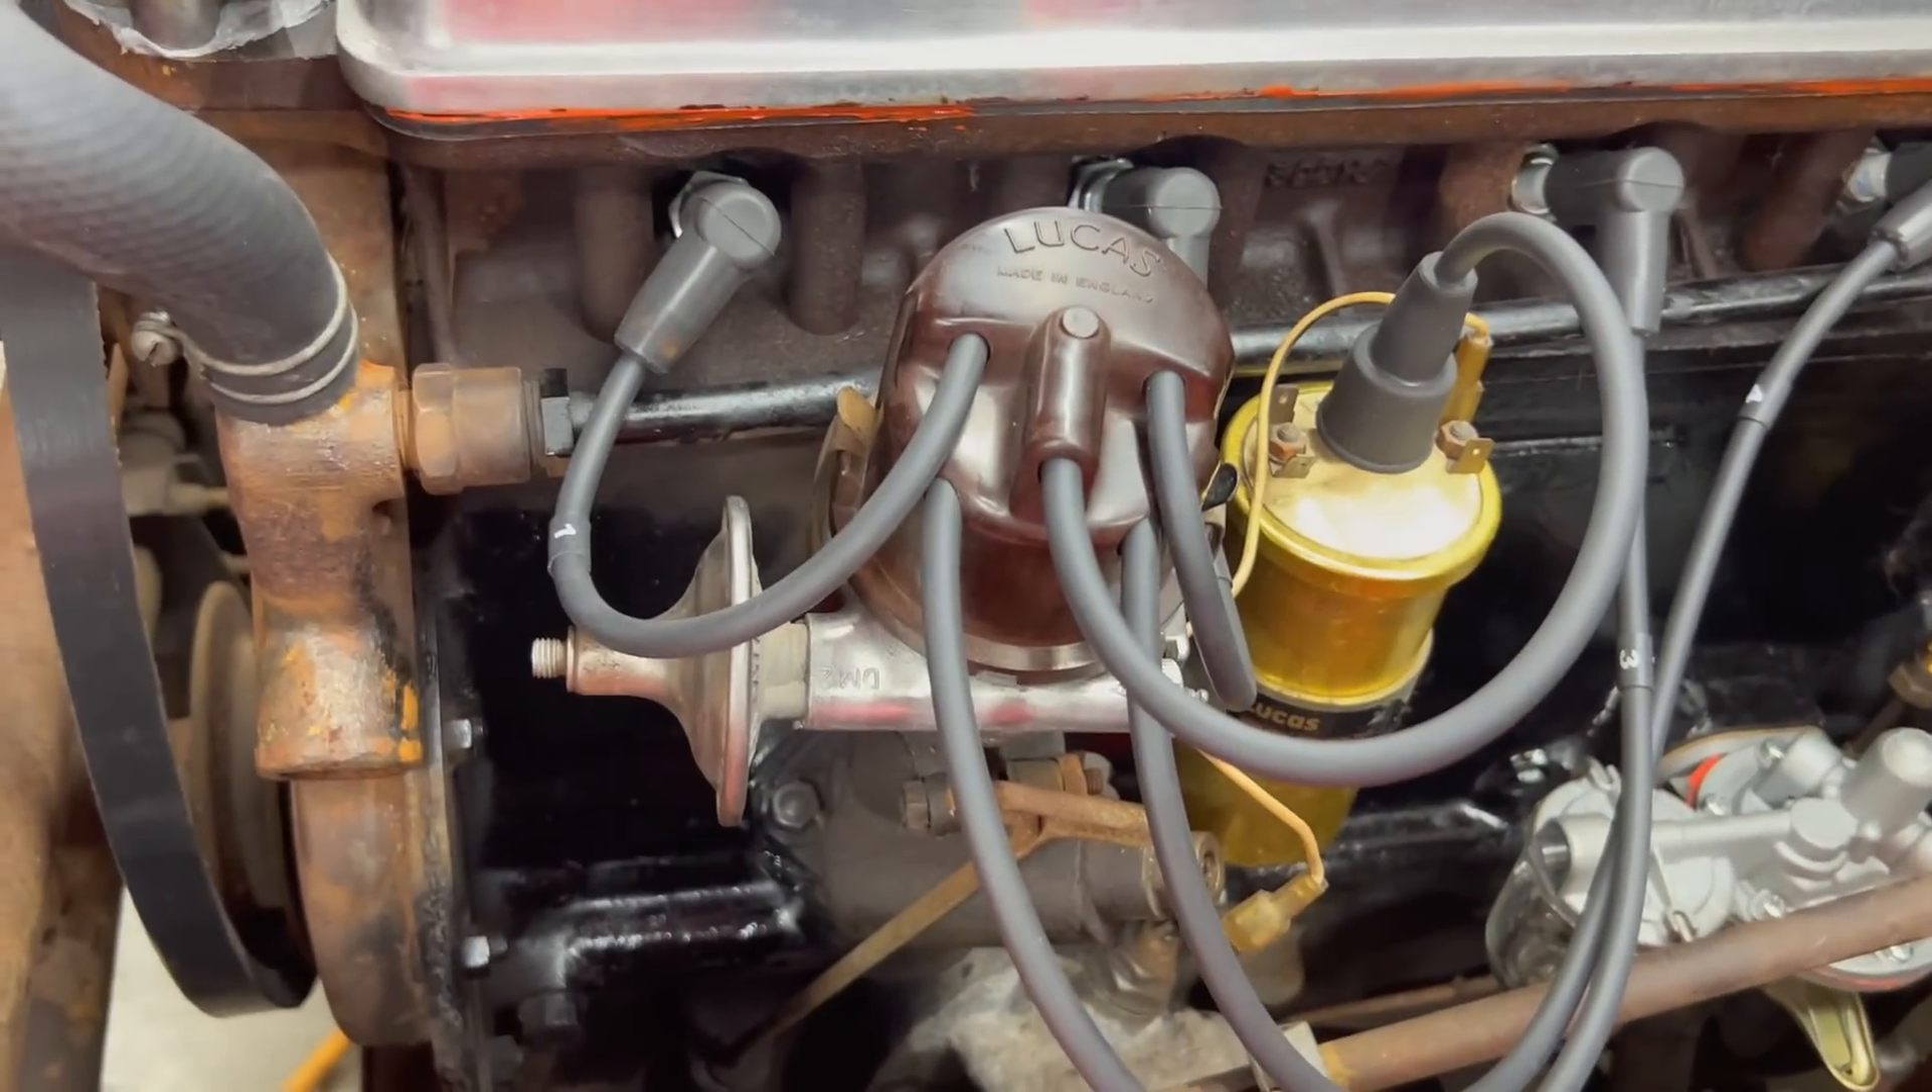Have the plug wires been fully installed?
Yes.